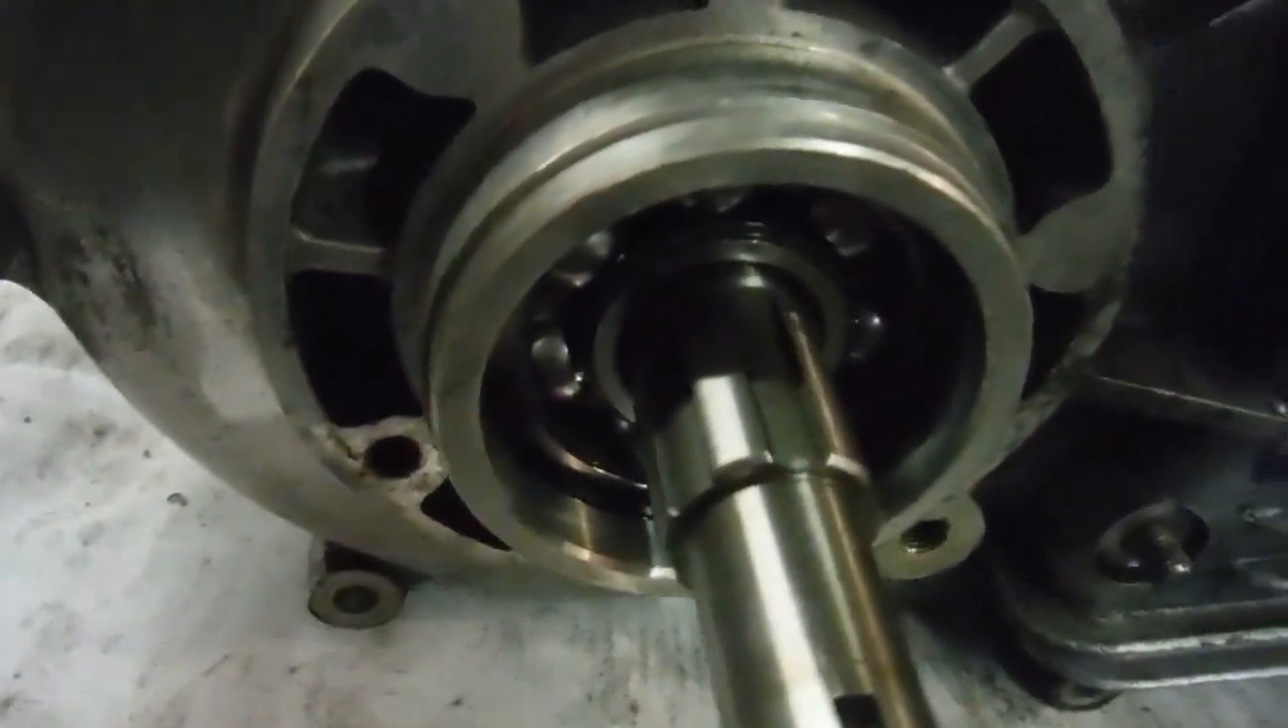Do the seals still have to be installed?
Yes.